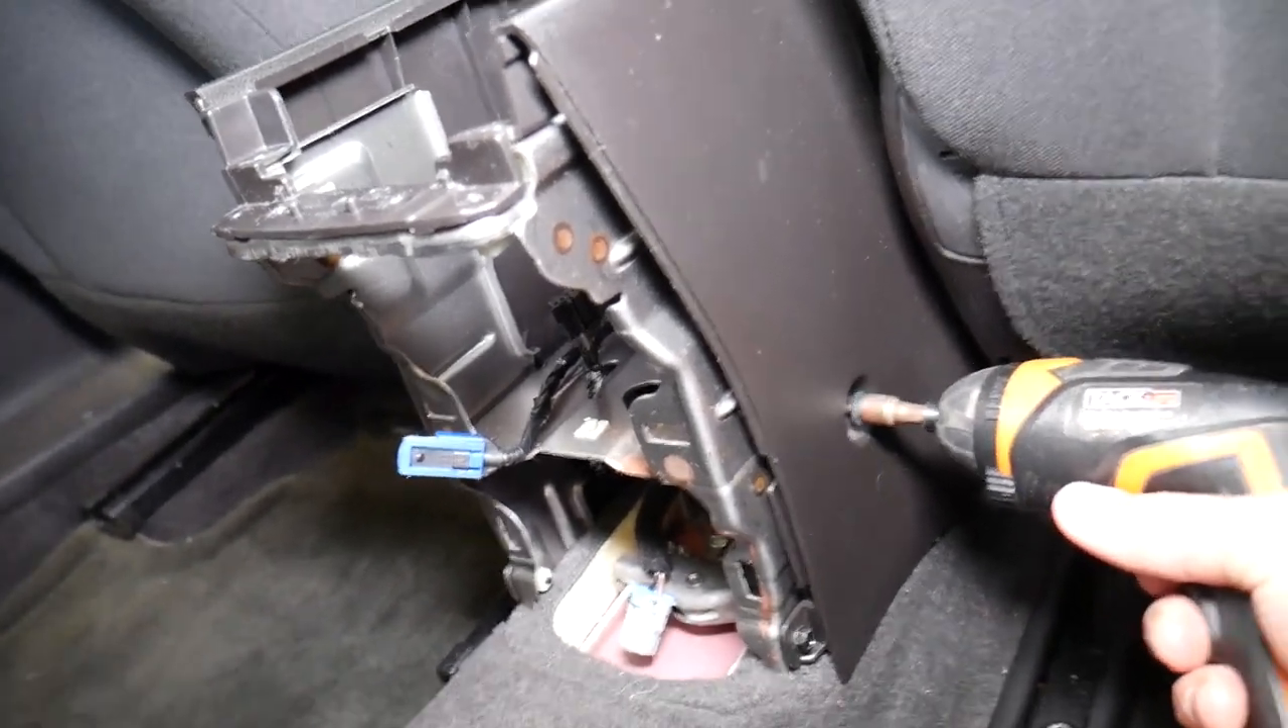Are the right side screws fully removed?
No.